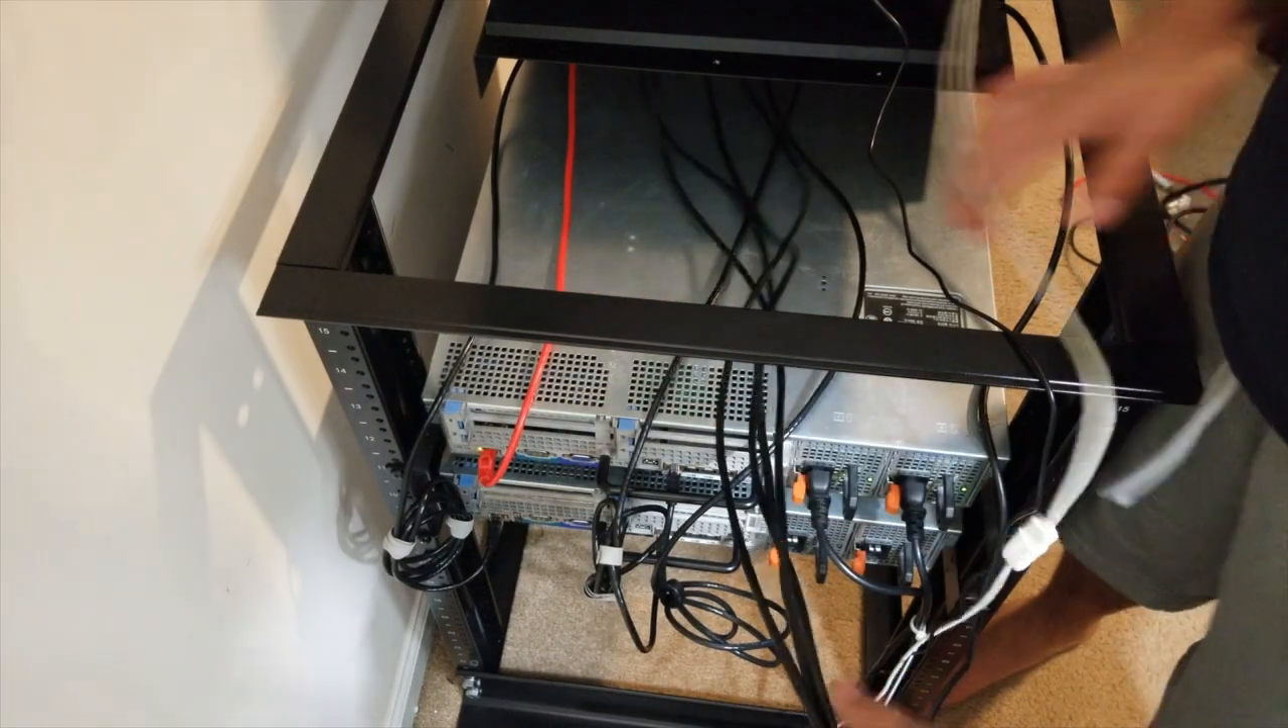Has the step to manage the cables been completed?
No.